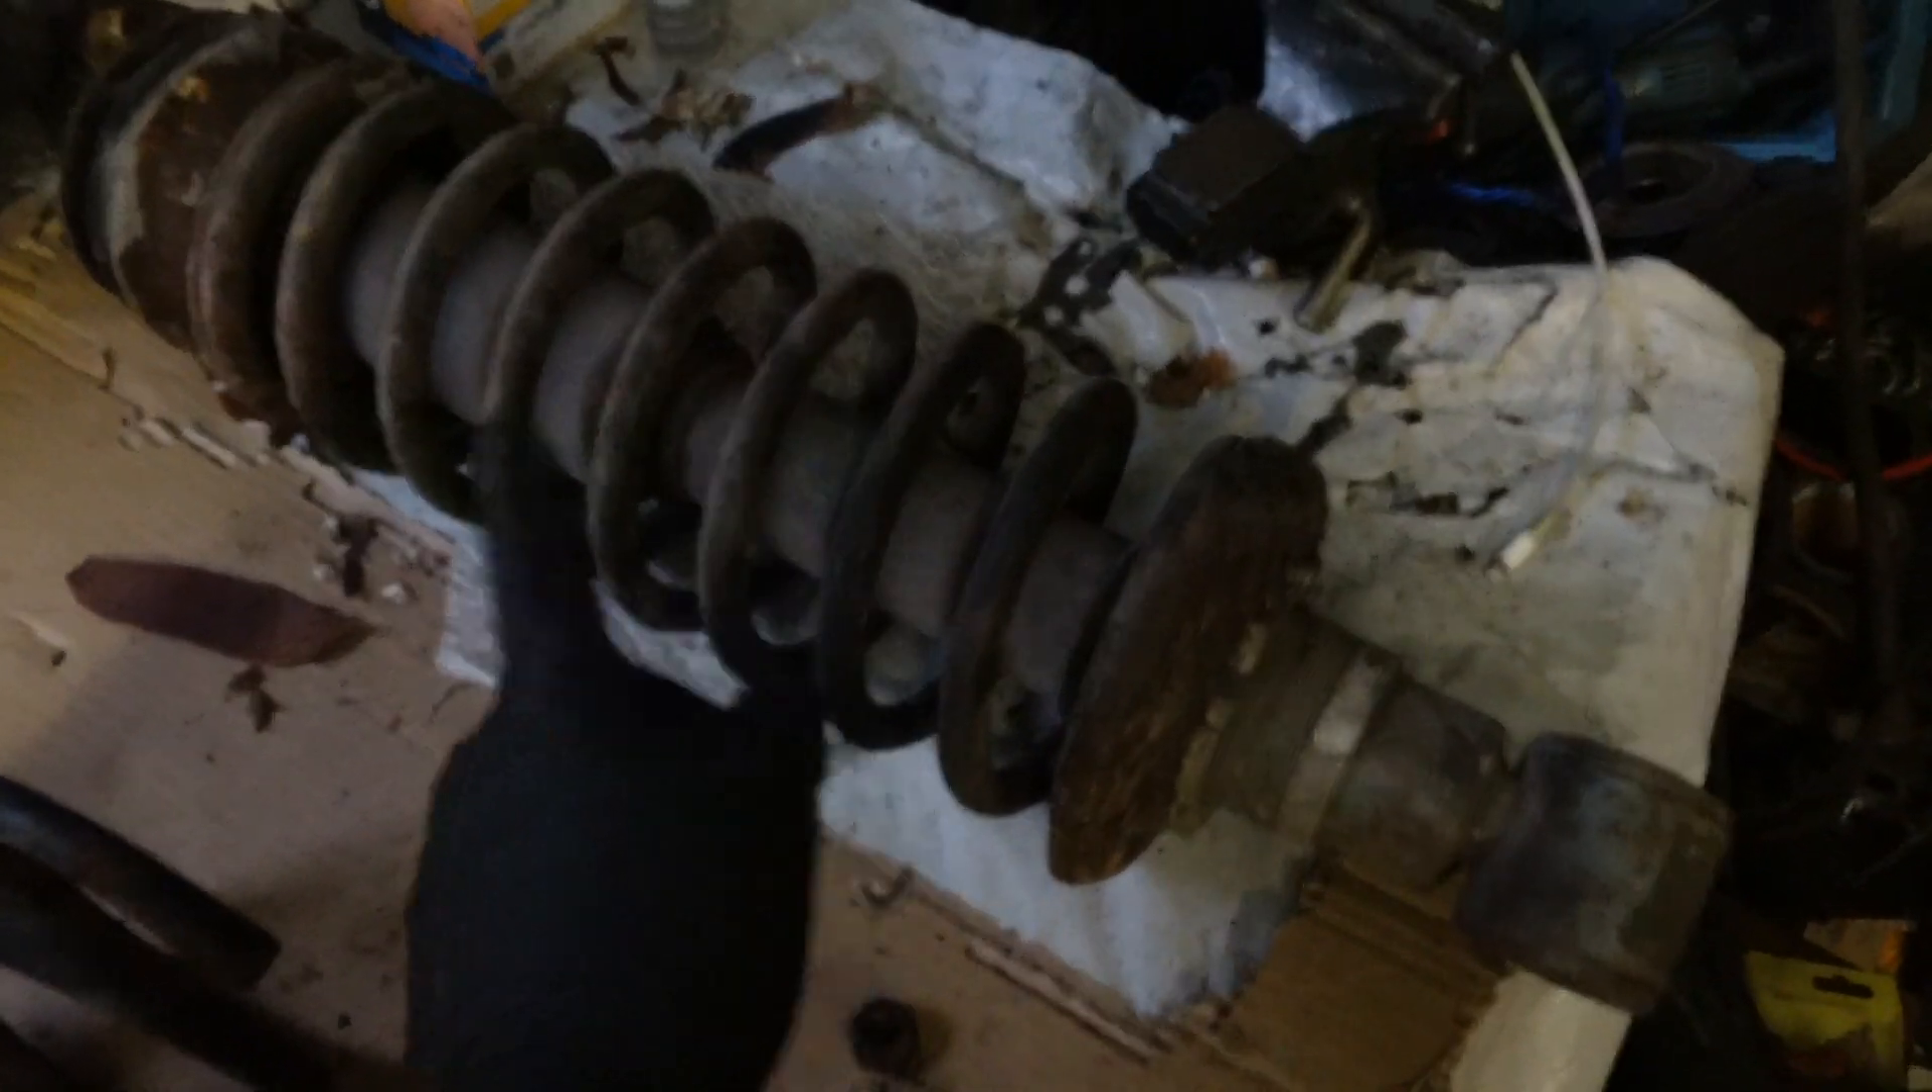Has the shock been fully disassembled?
No.